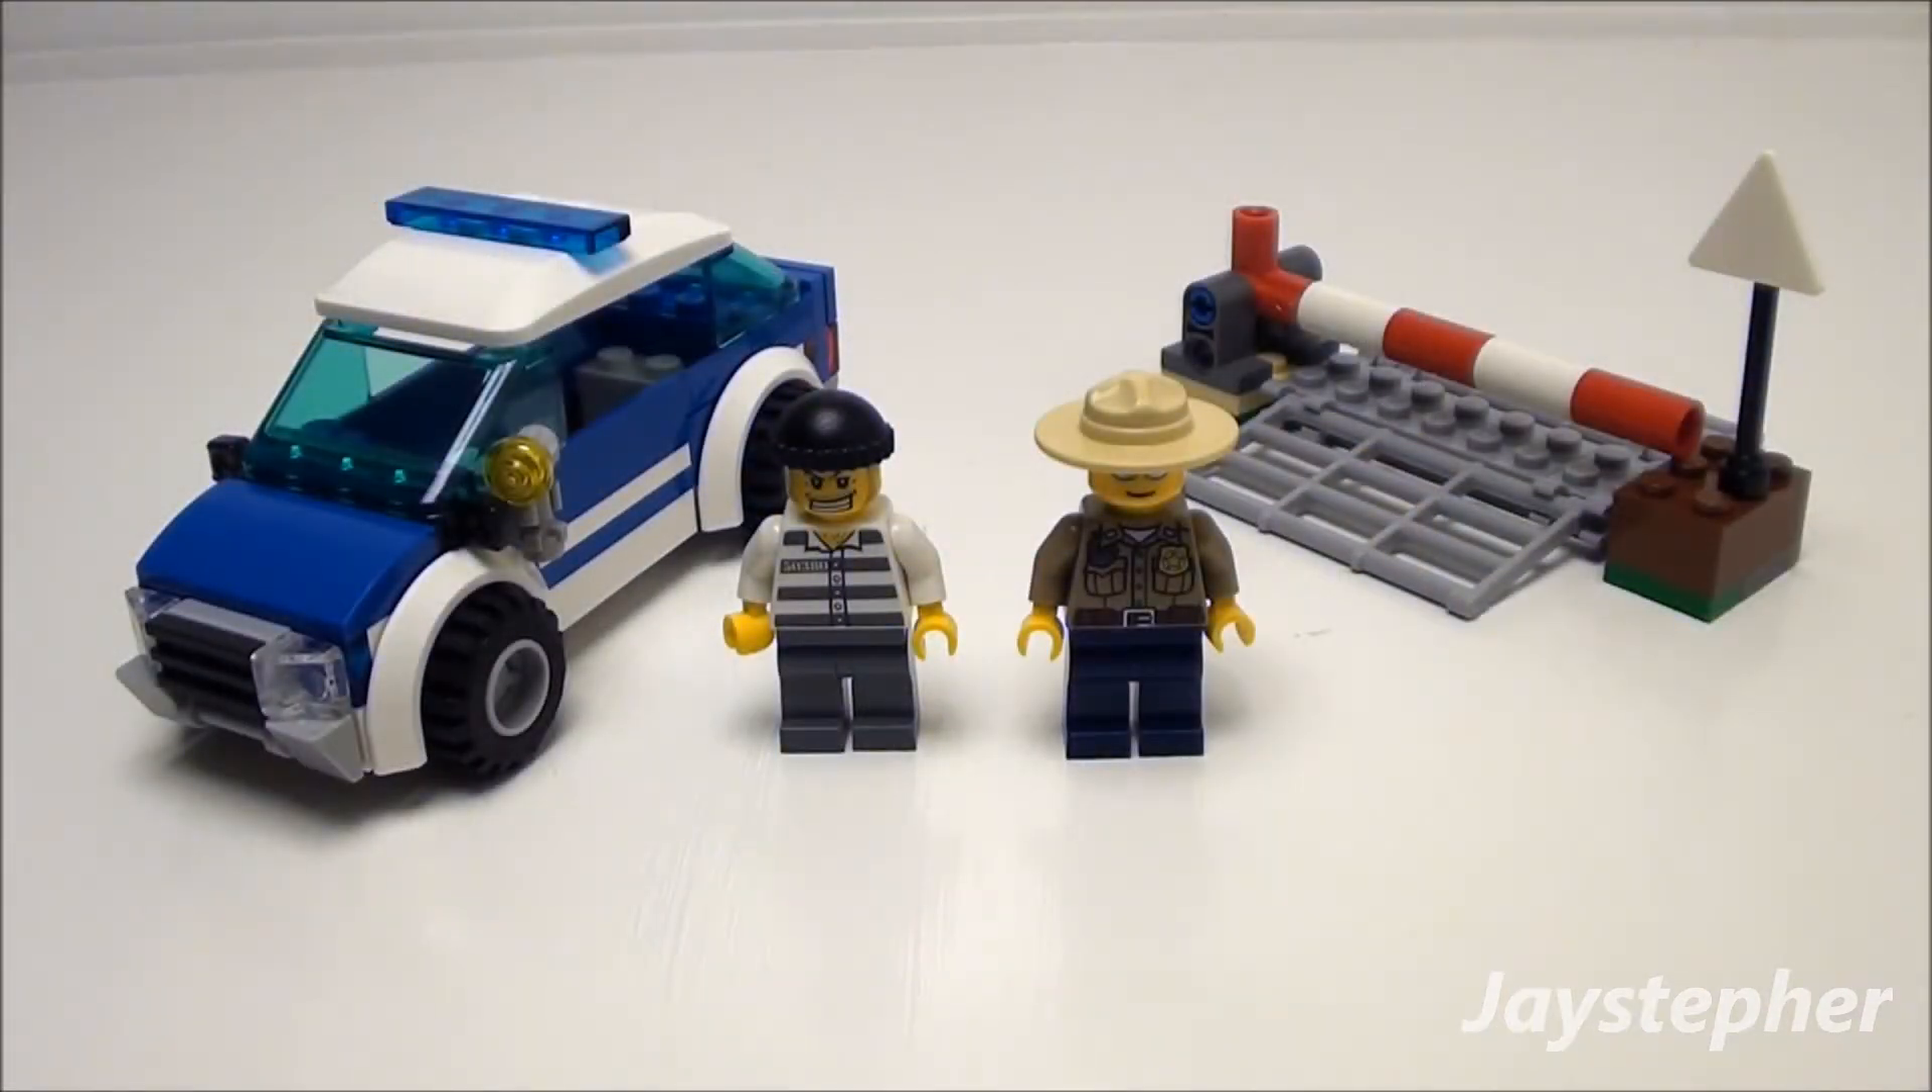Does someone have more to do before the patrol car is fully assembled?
No.